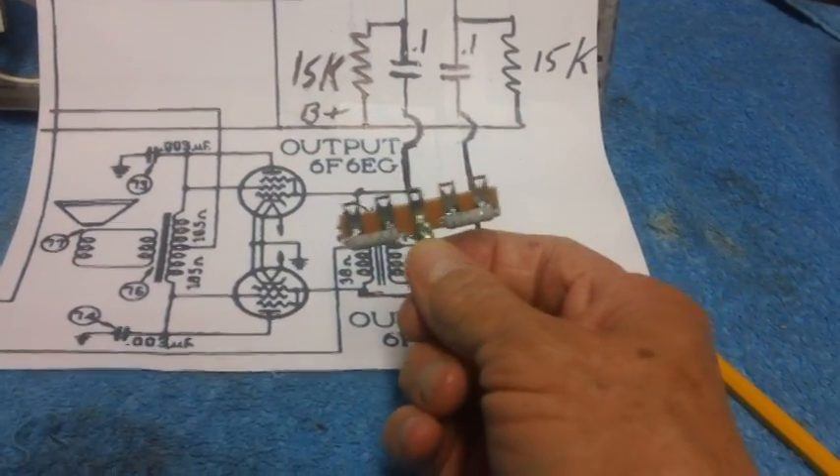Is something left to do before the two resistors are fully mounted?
No.